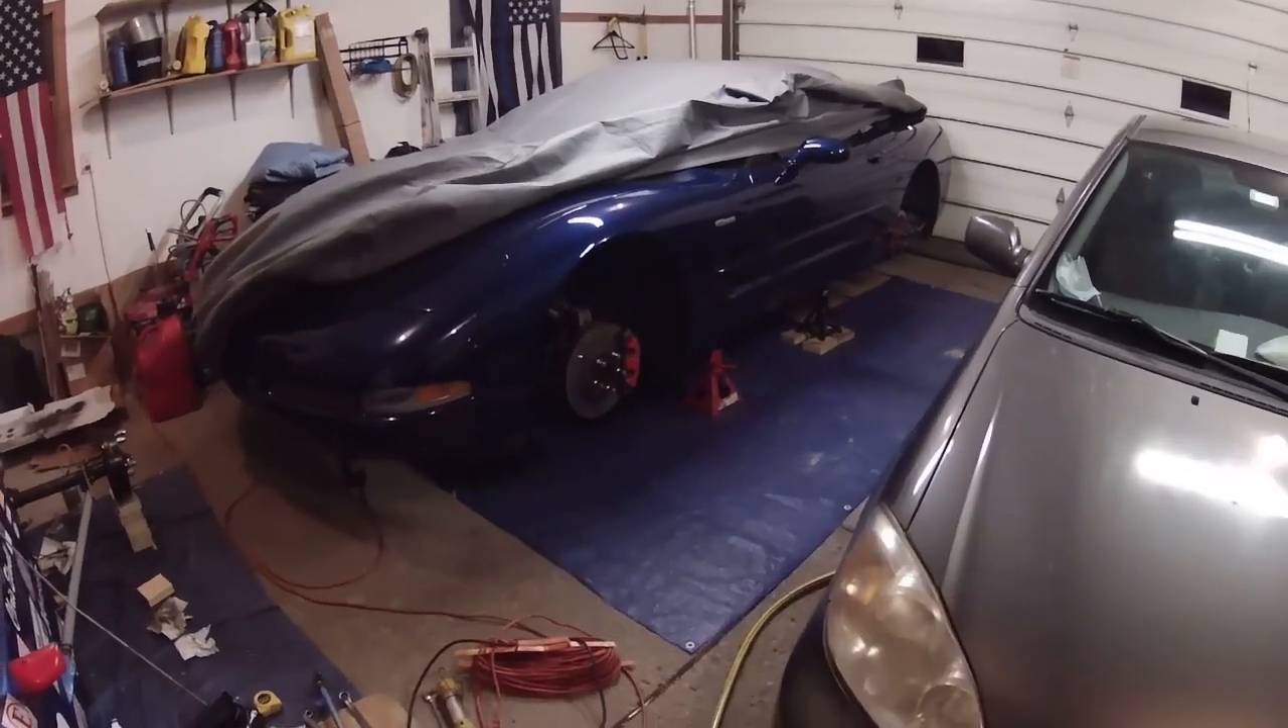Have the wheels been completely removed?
Yes.